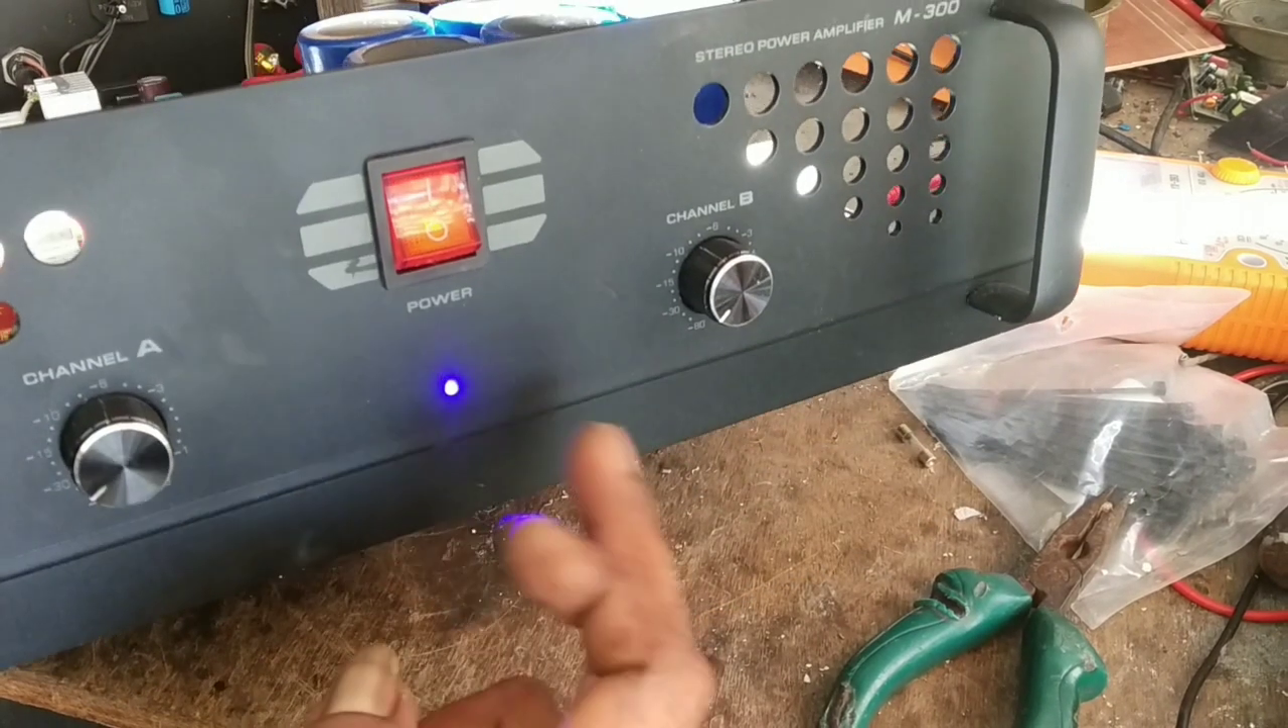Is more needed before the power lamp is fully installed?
No.